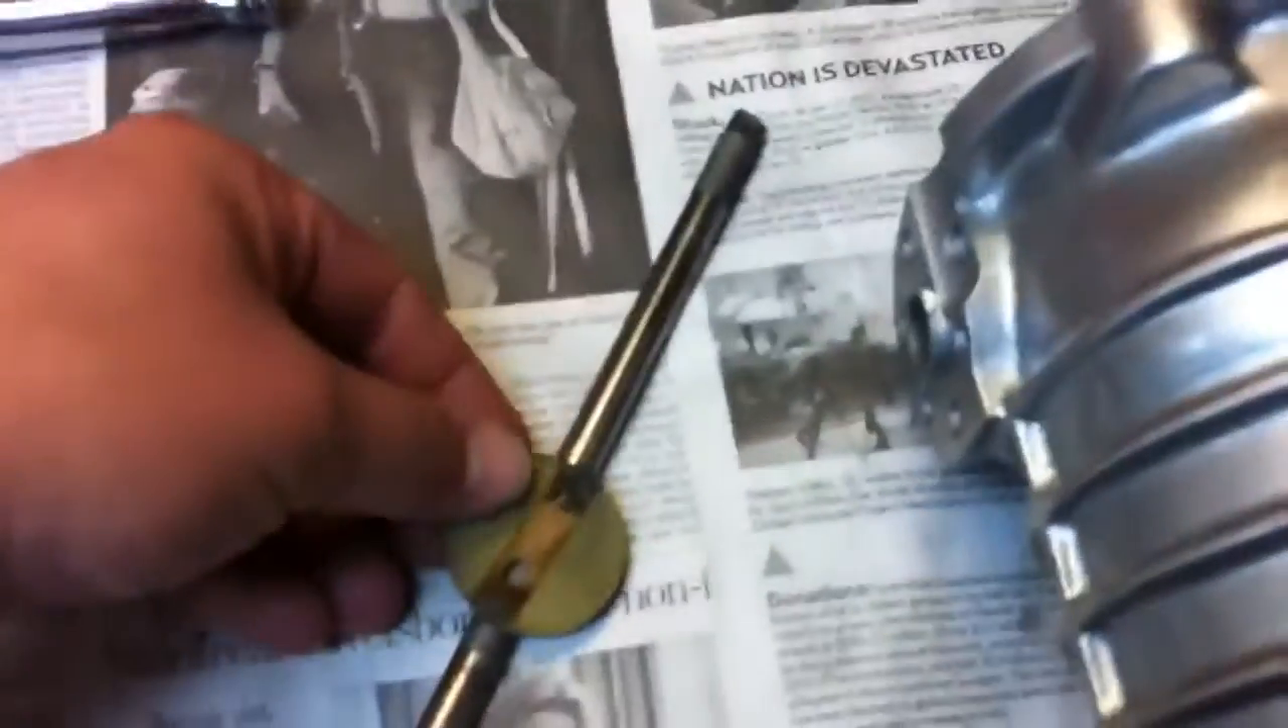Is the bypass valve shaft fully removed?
Yes.